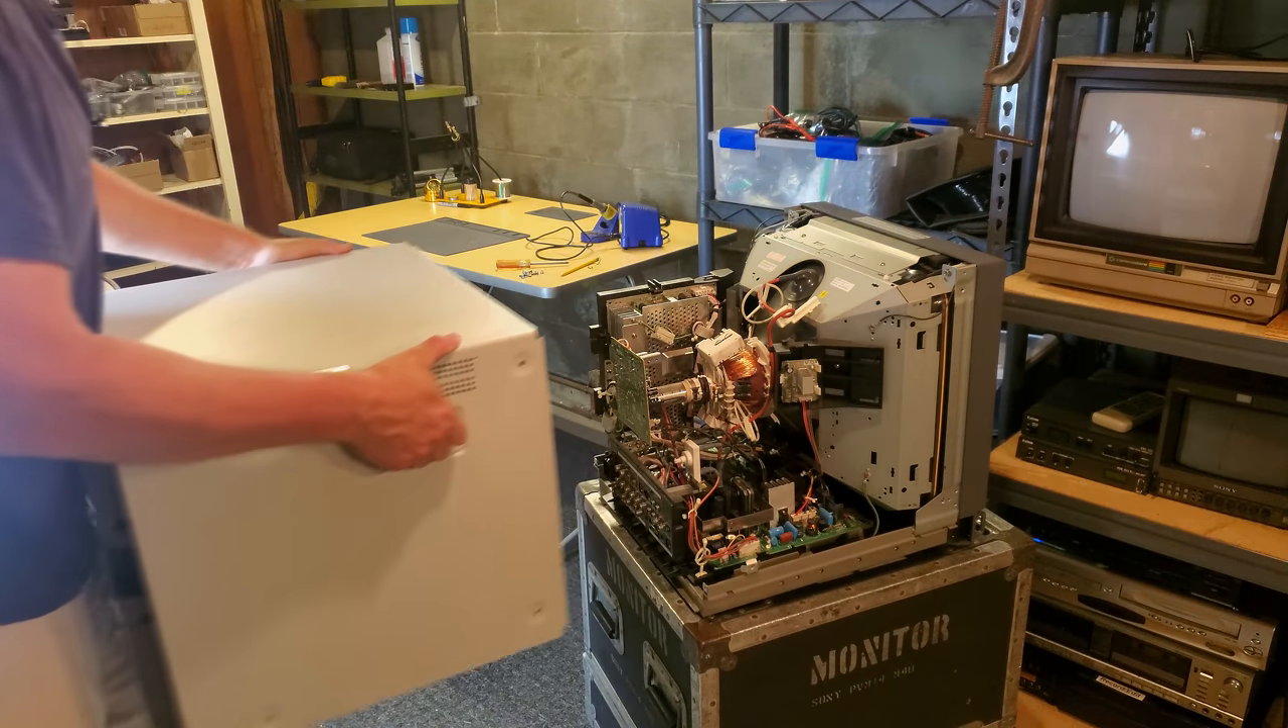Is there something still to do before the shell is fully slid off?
No.